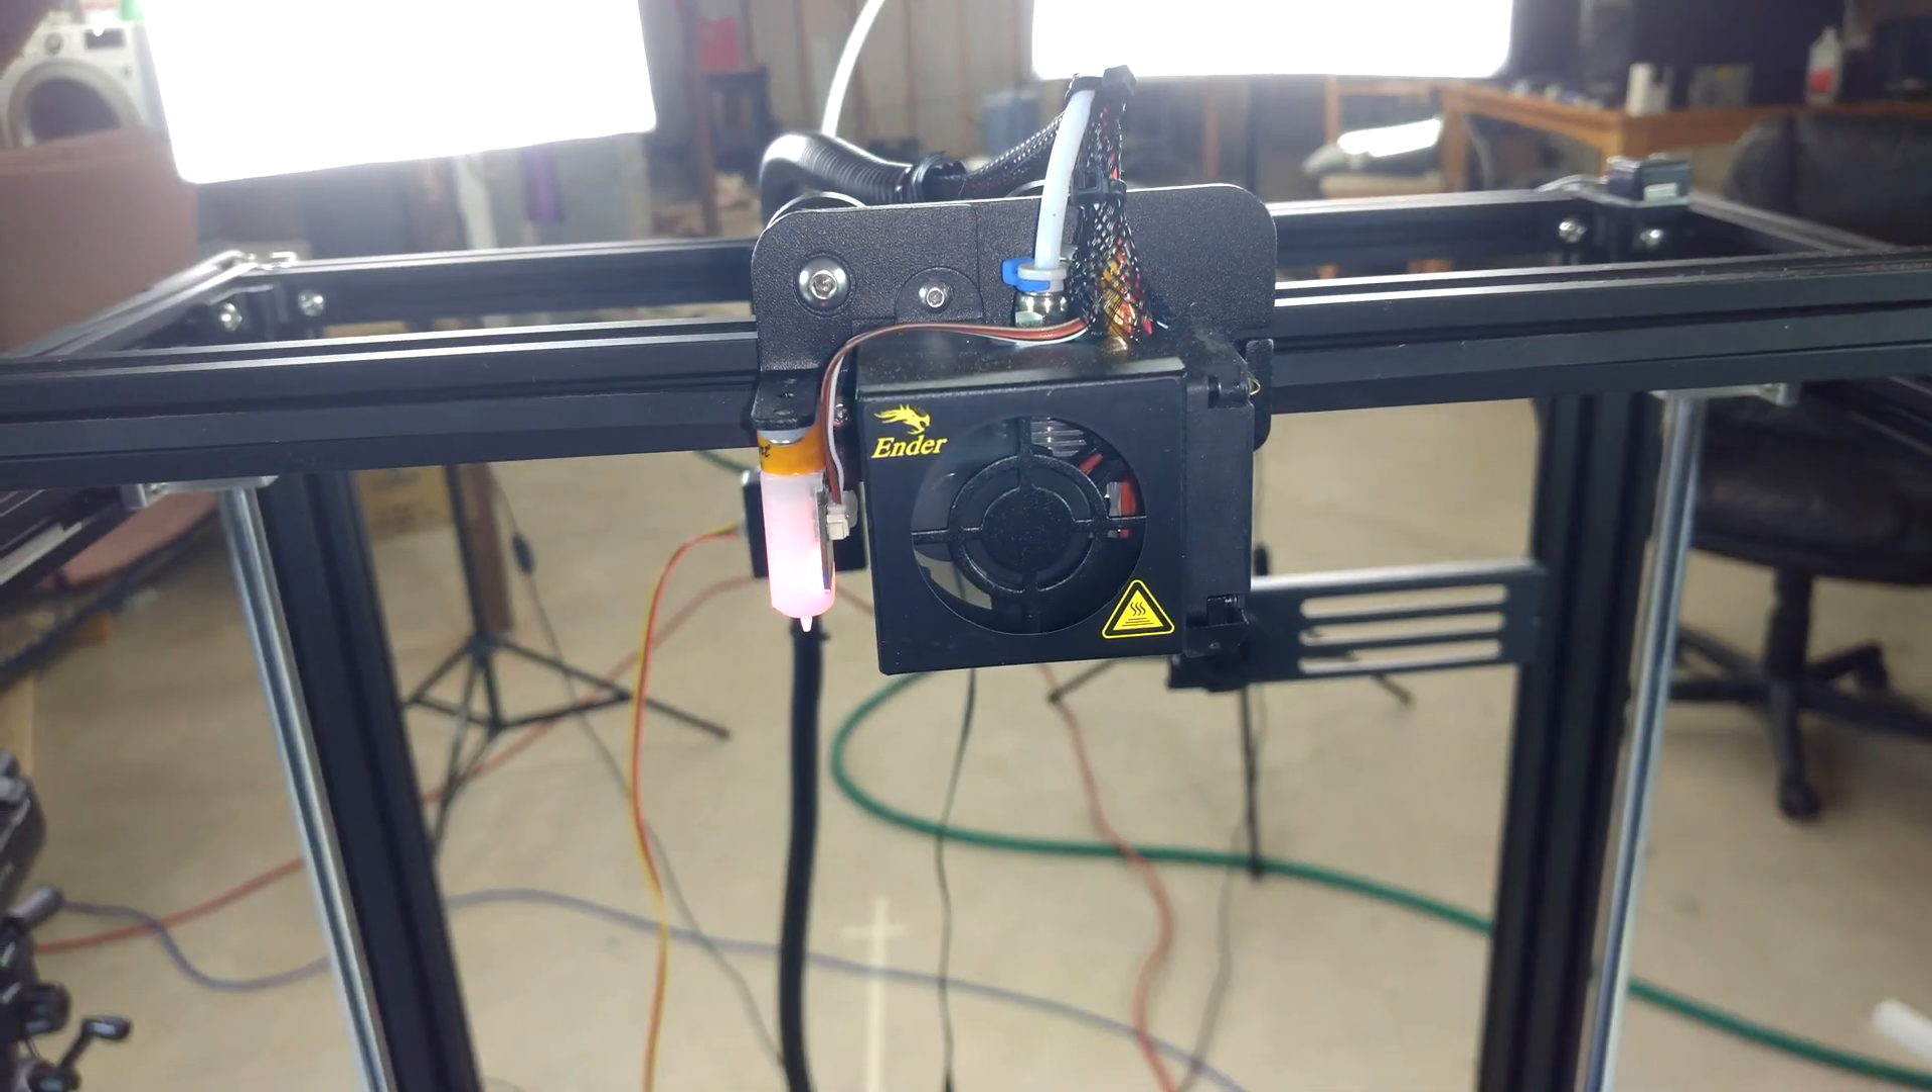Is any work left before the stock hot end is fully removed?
Yes.